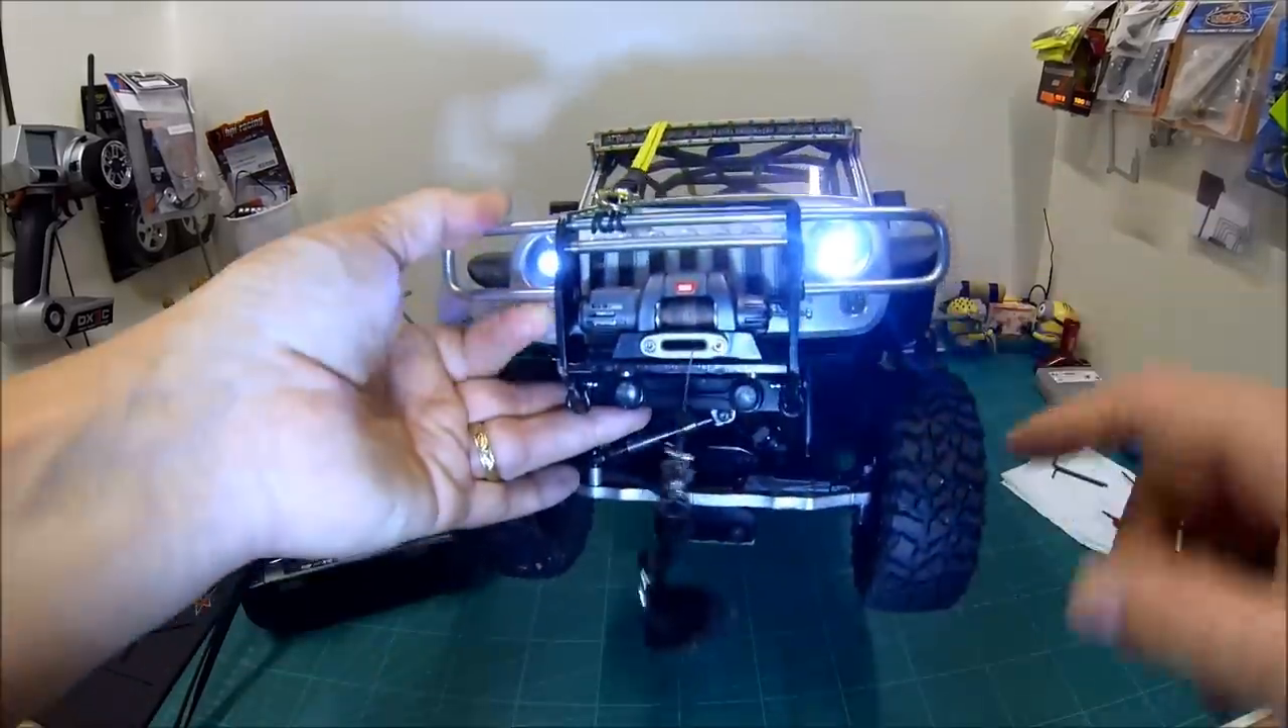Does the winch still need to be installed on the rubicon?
No.